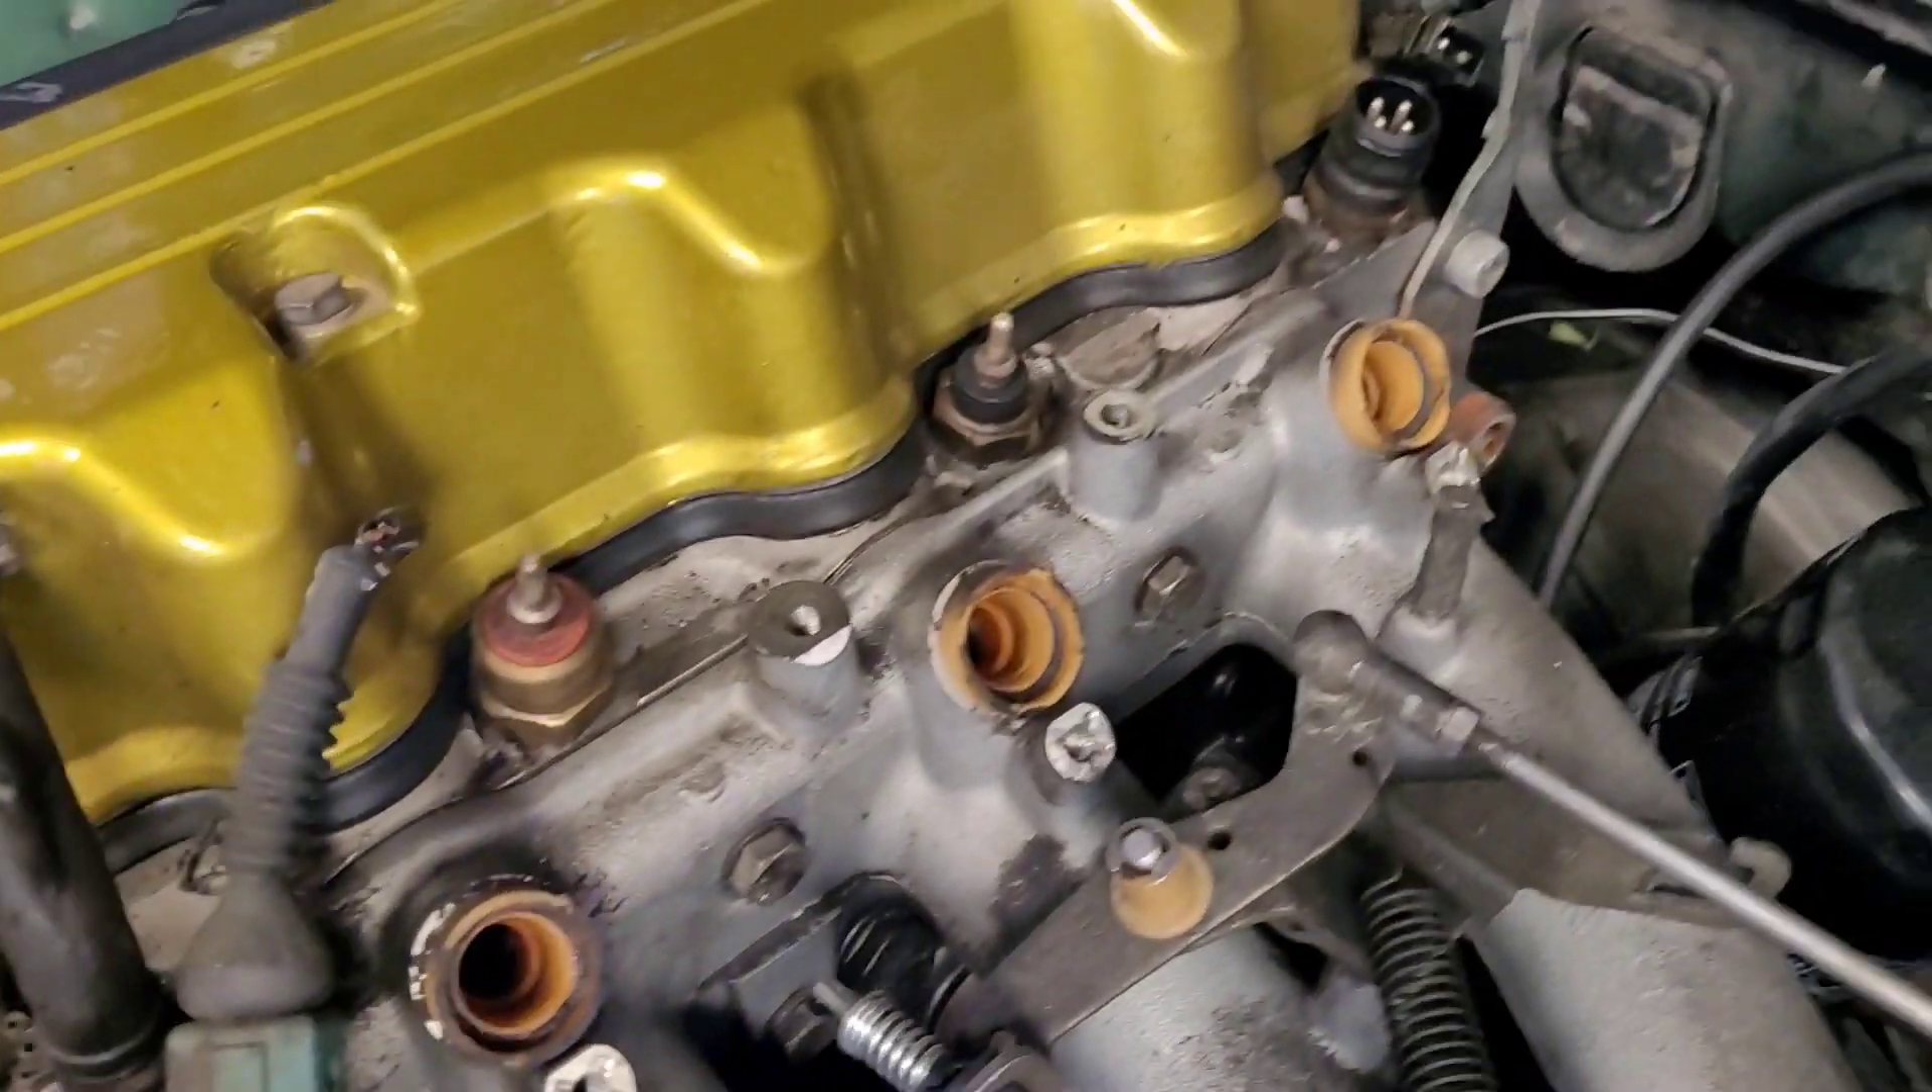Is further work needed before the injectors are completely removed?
No.